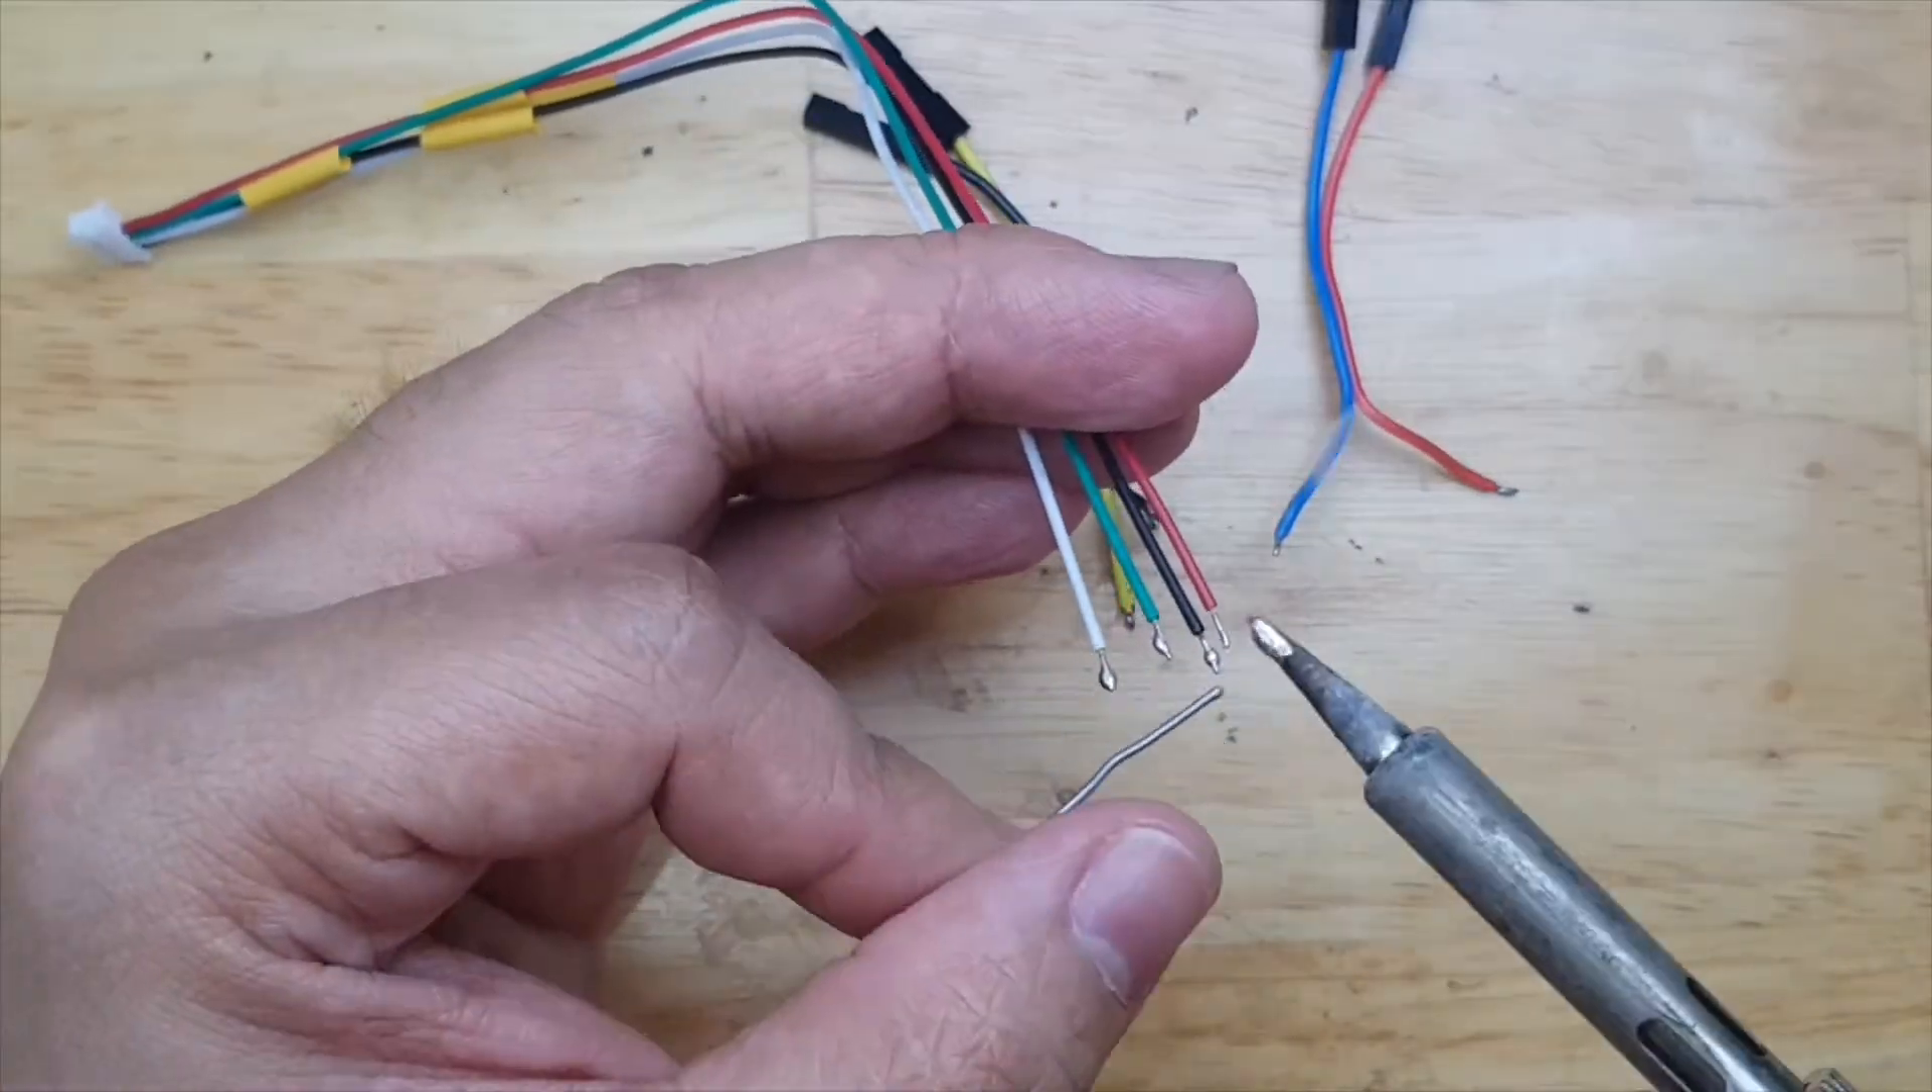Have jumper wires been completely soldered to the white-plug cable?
No.